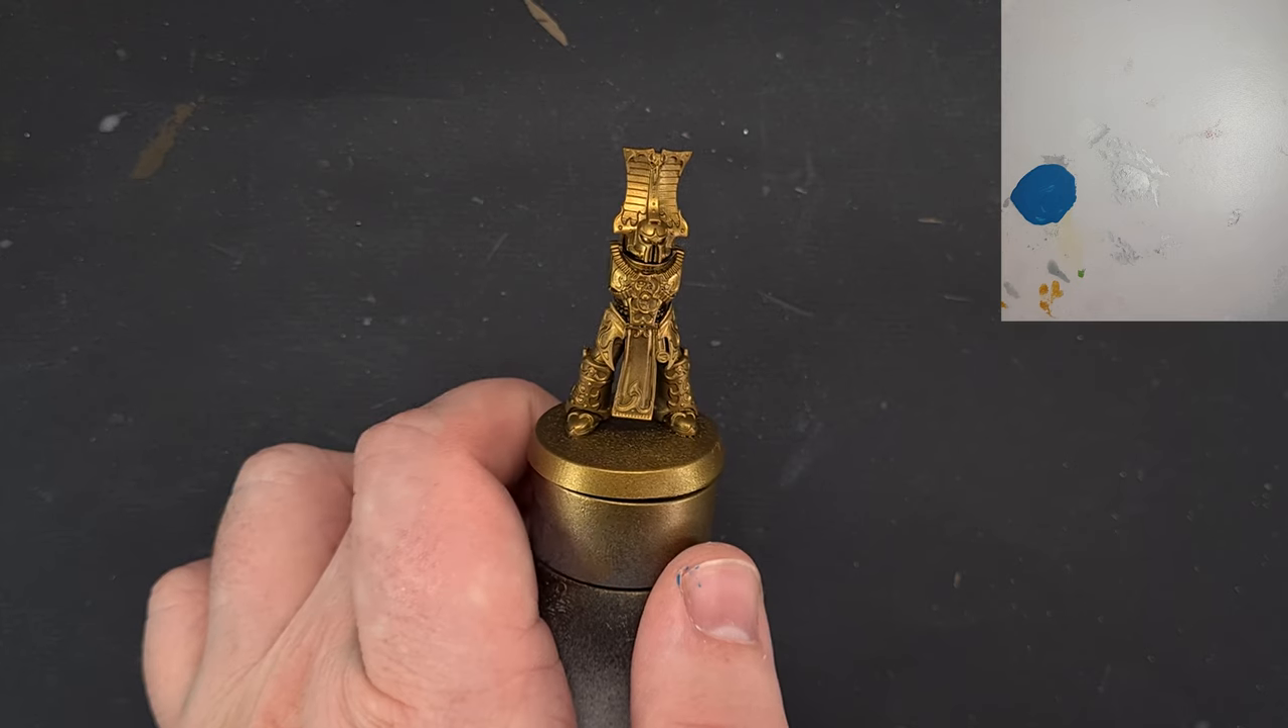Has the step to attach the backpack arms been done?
No.